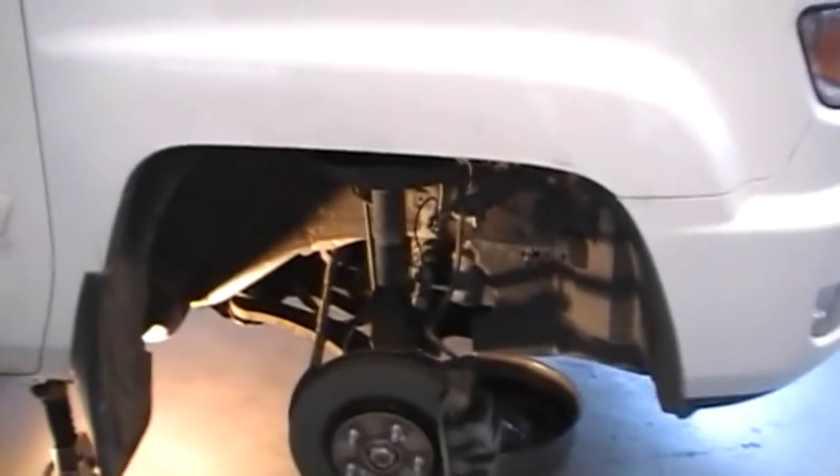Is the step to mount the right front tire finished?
No.